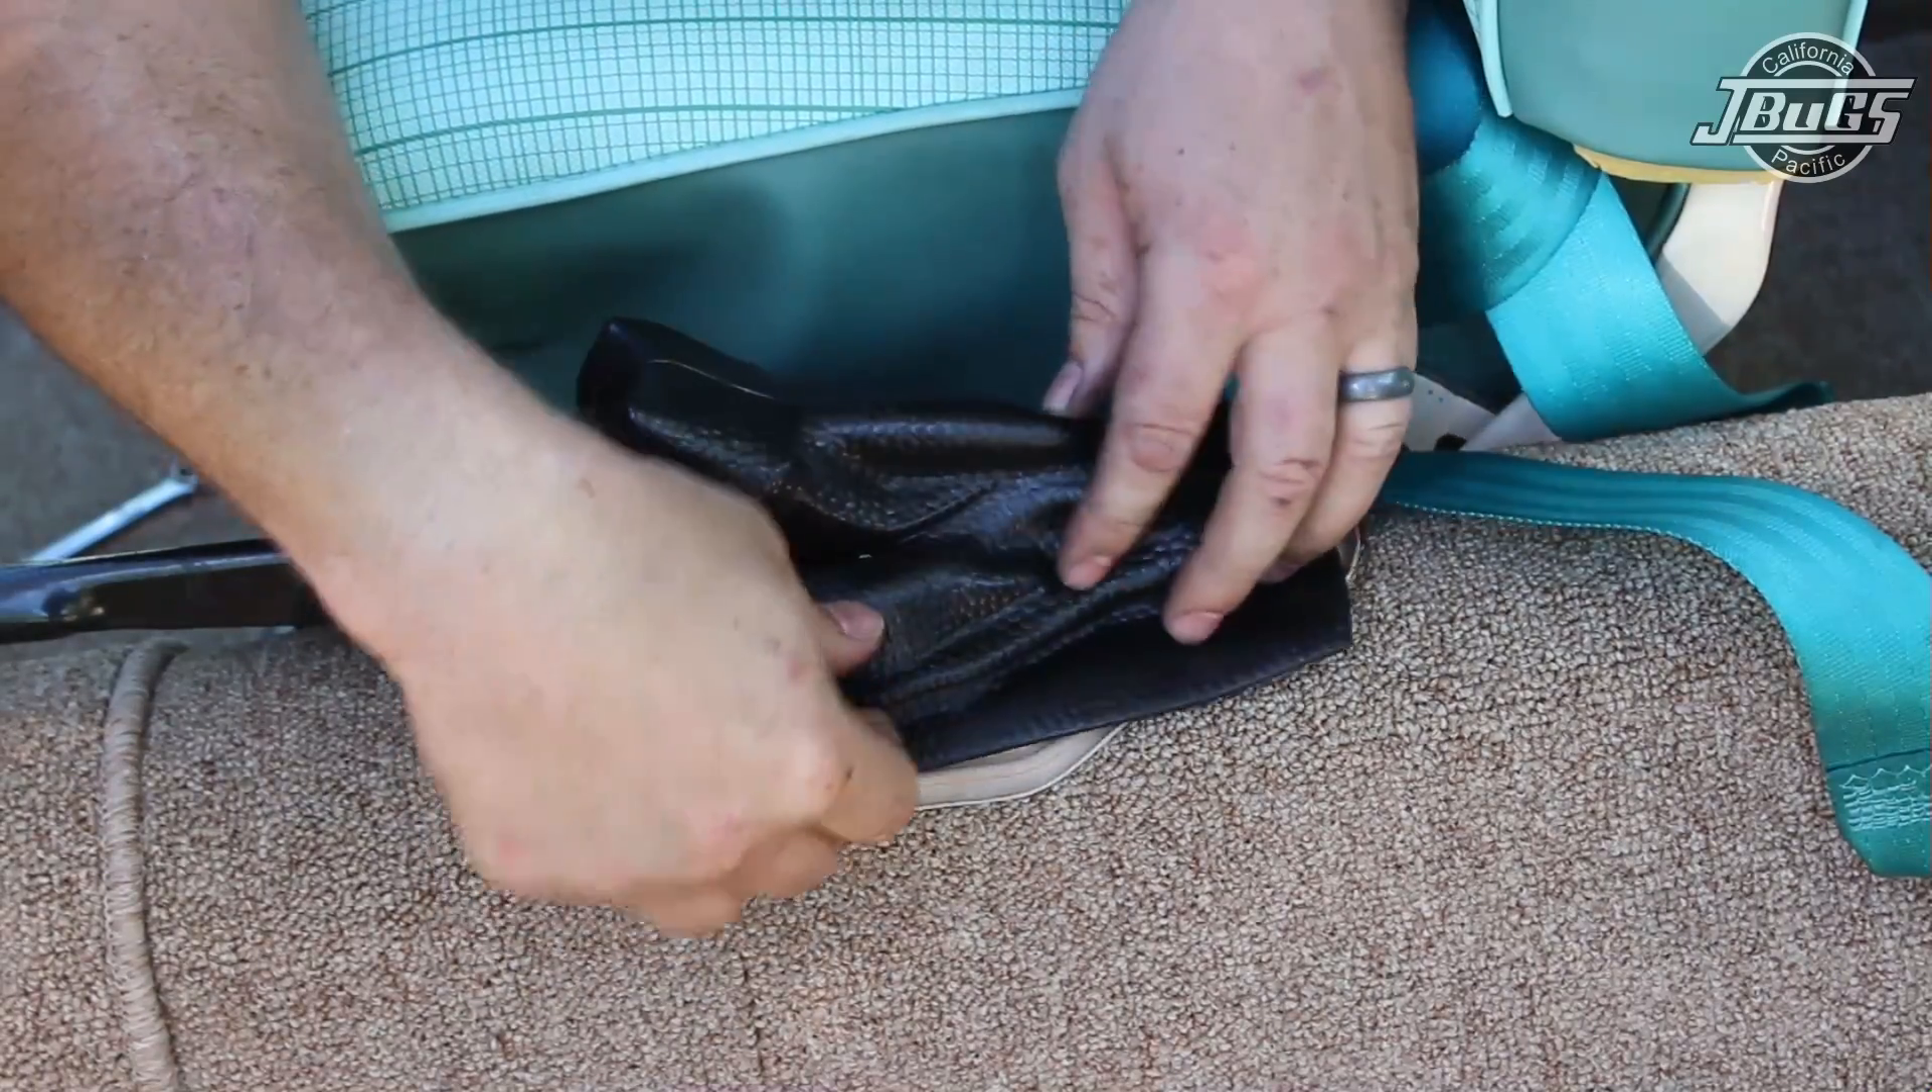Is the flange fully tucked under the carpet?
No.